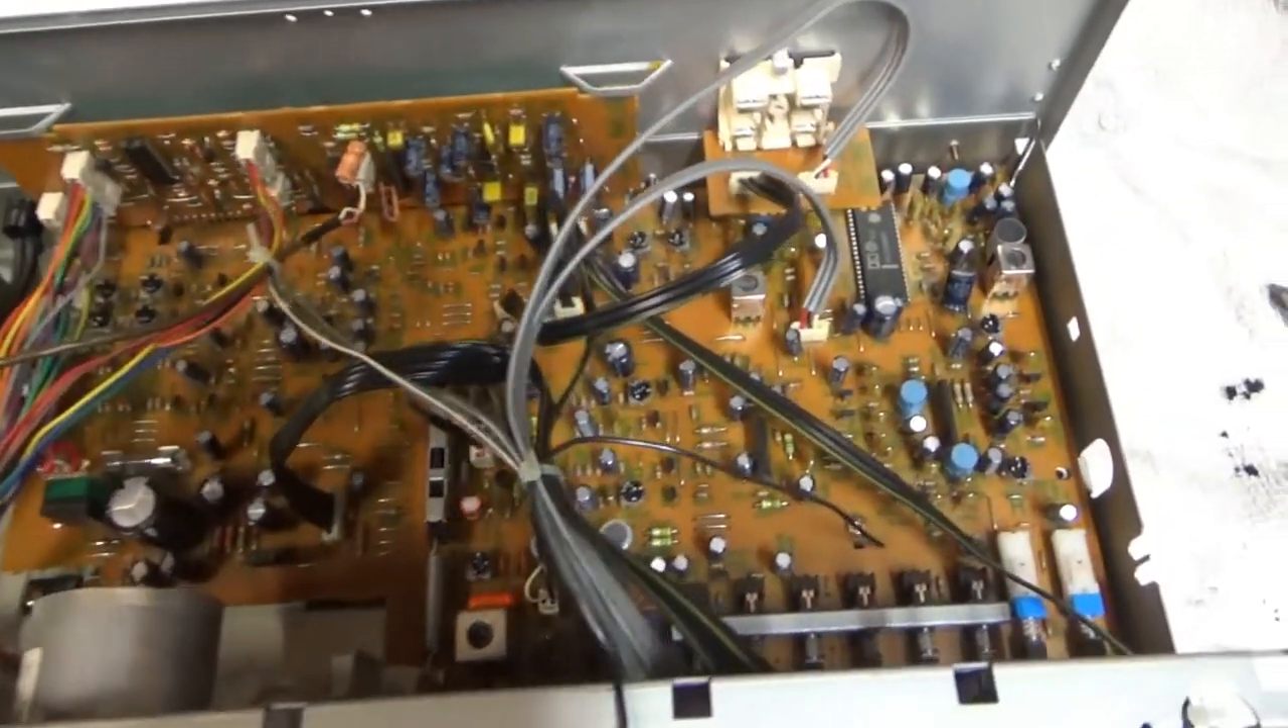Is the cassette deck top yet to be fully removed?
No.